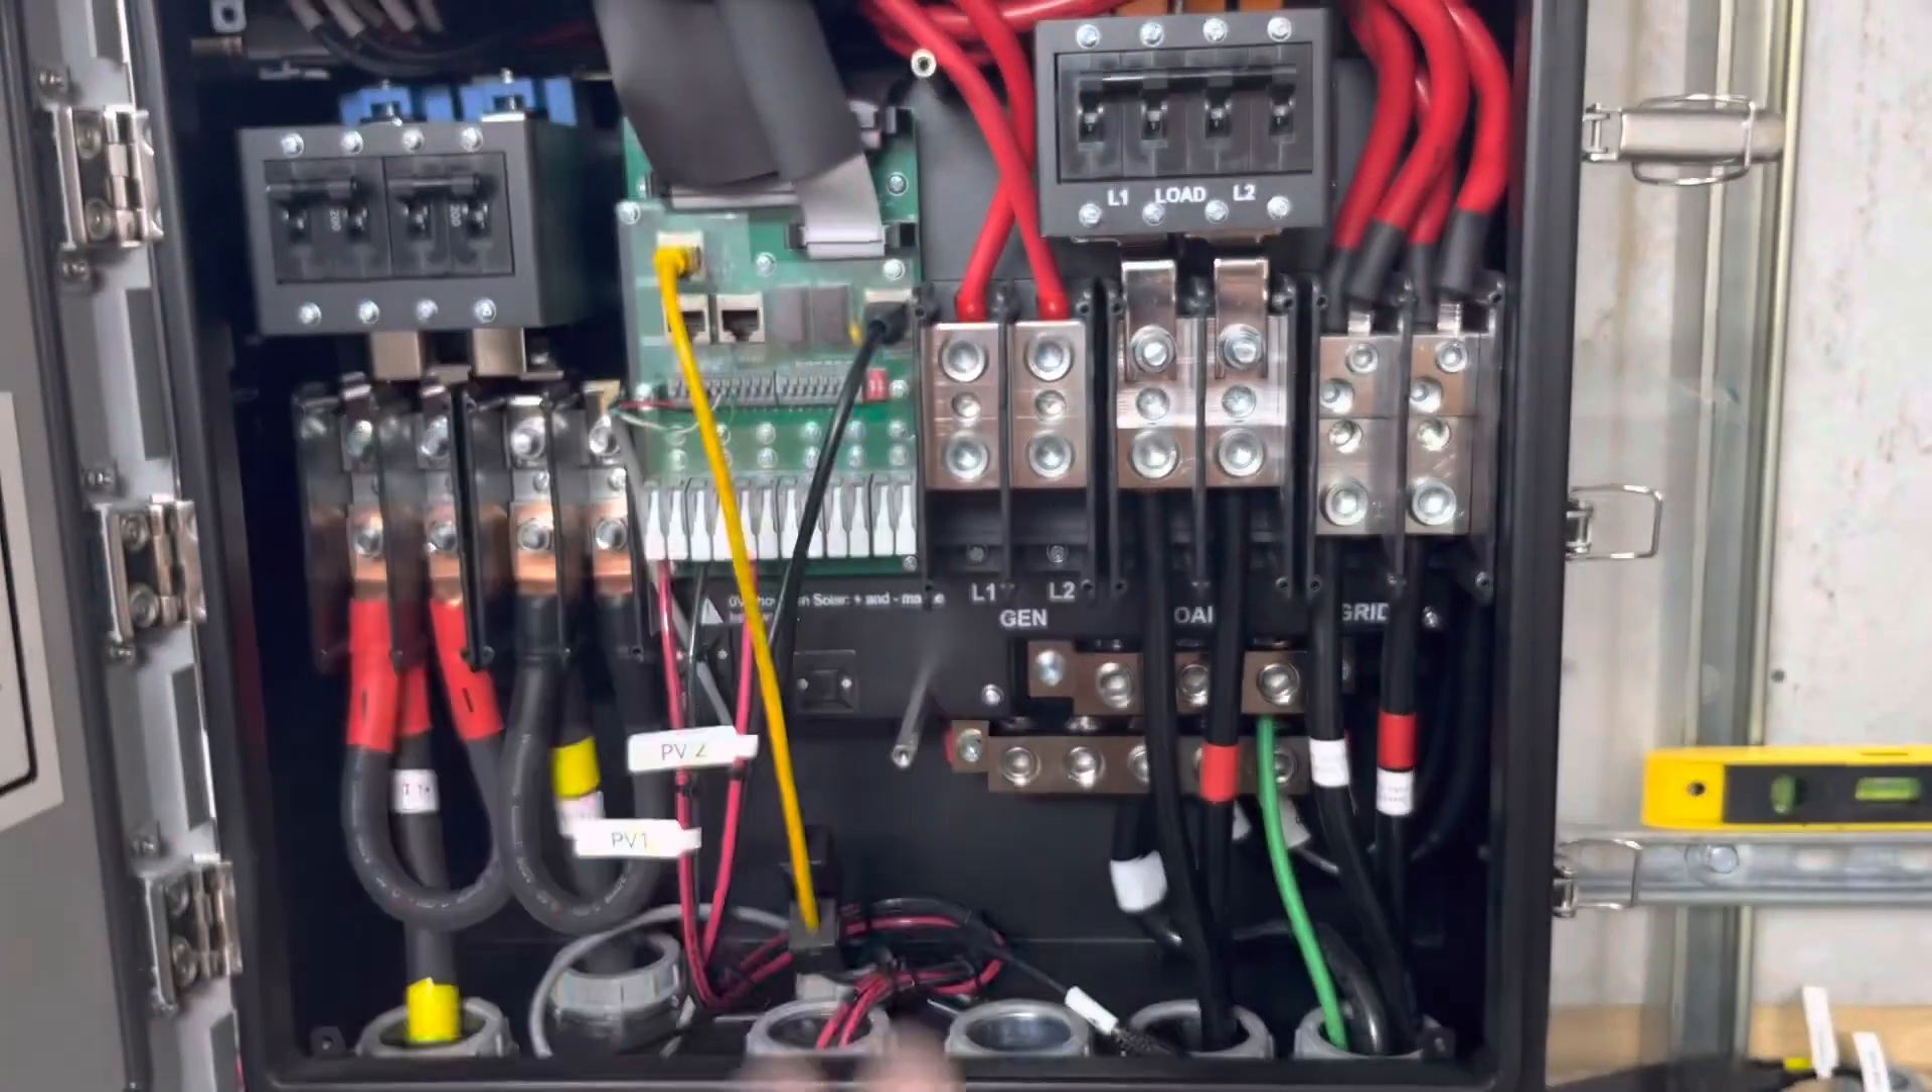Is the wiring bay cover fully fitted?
No.